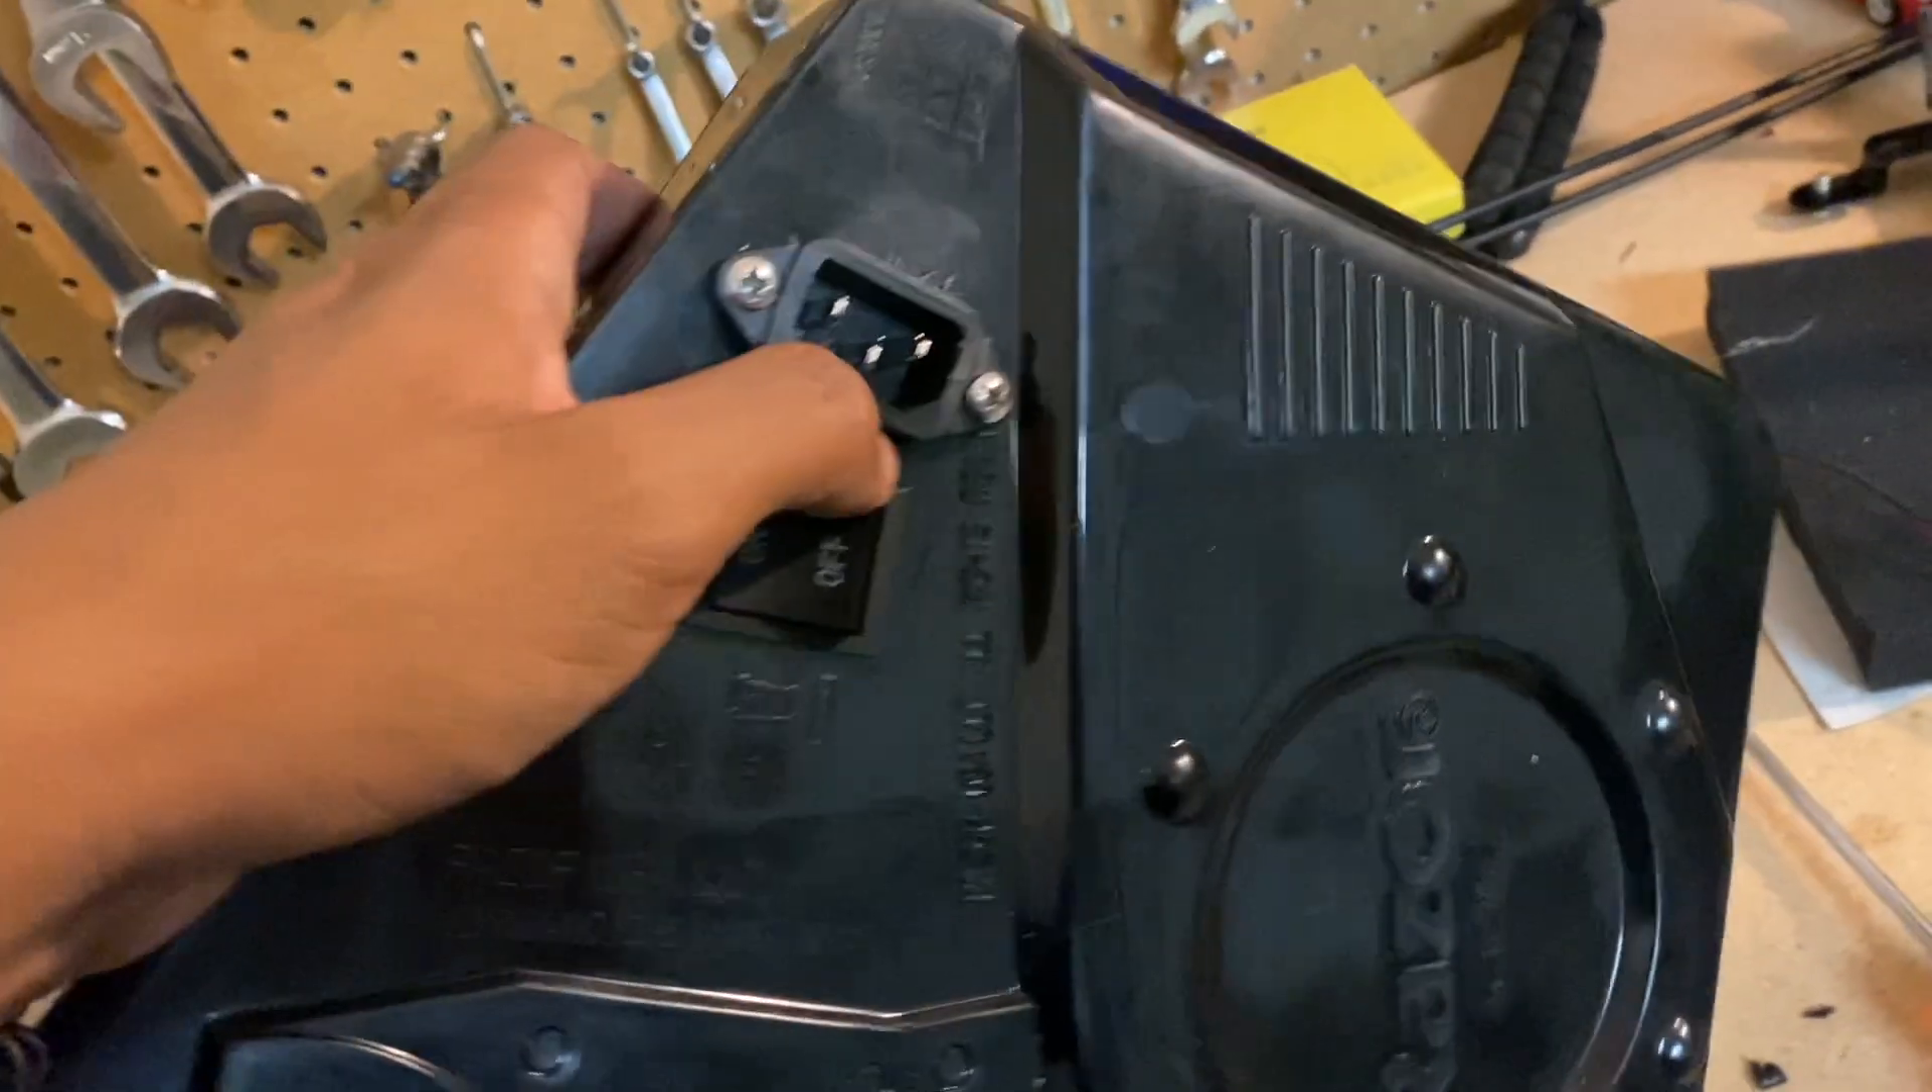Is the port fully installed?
Yes.